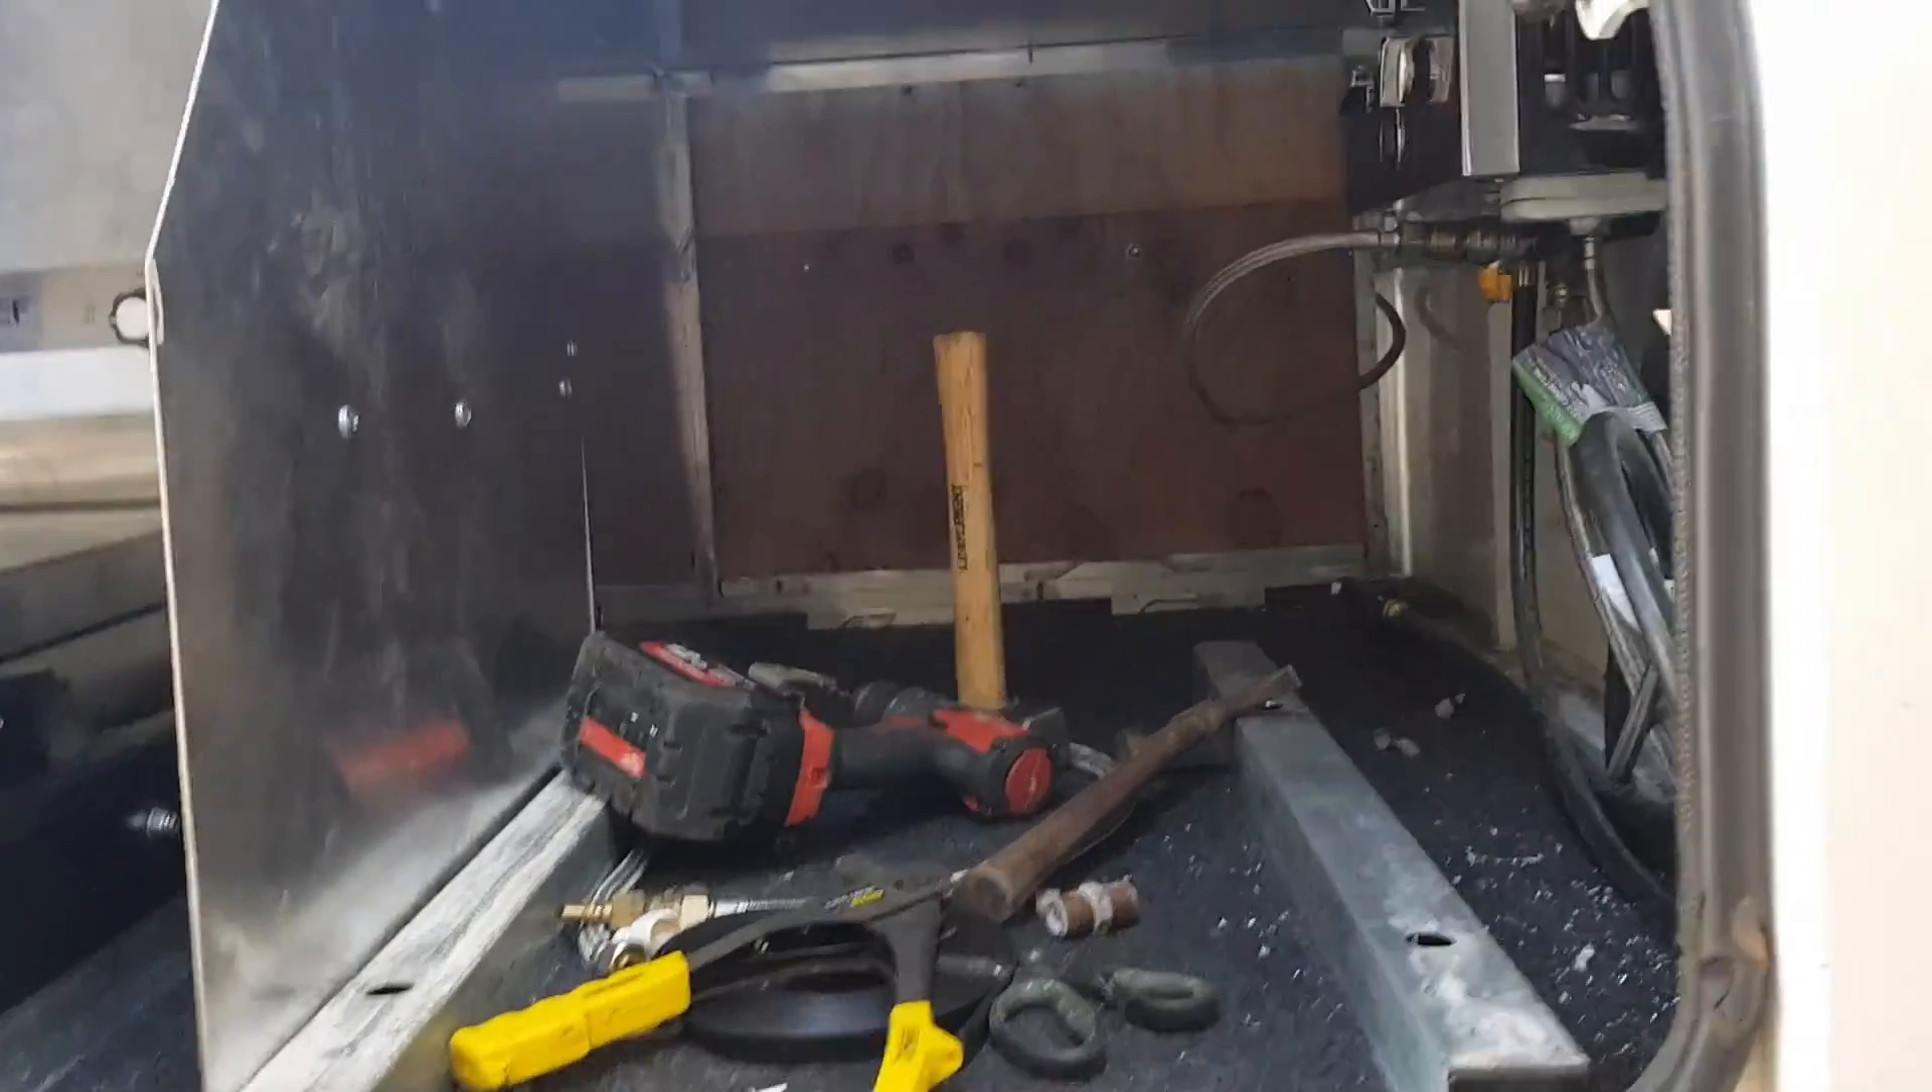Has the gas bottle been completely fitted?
No.